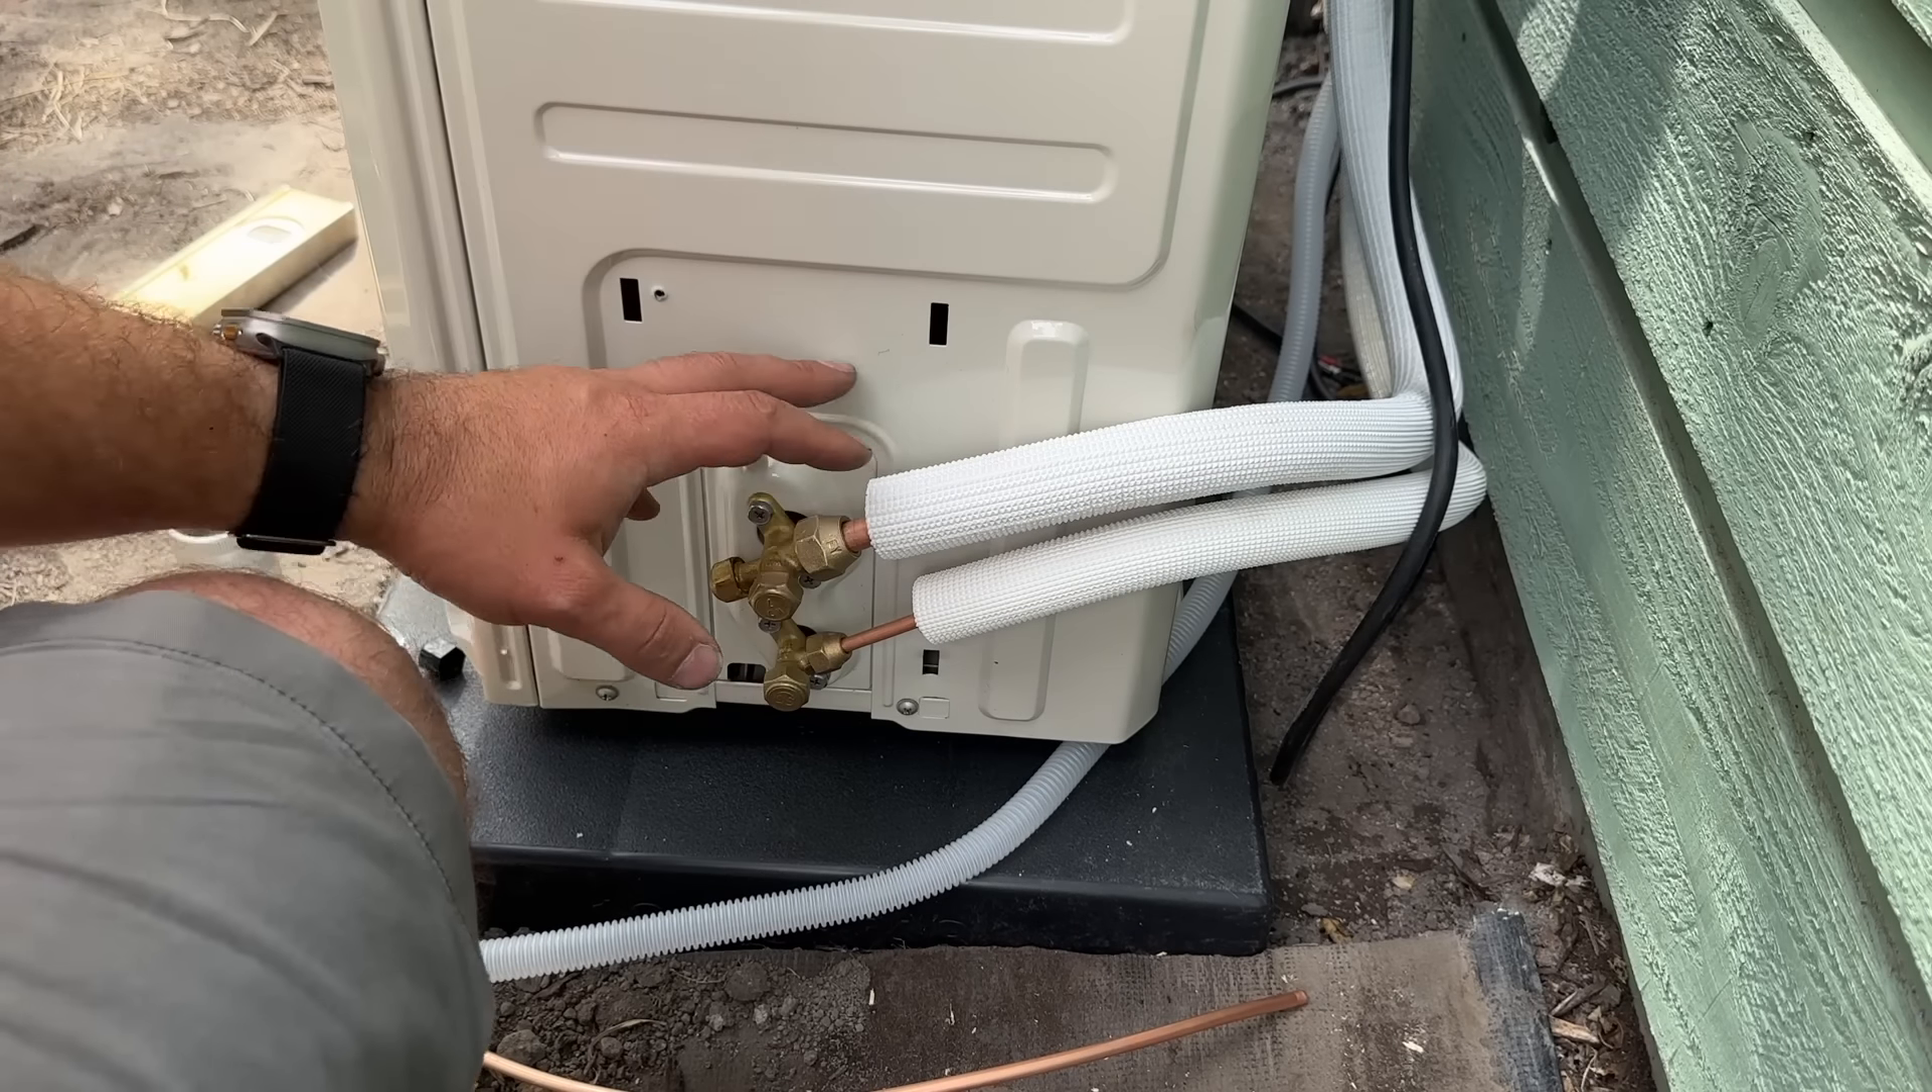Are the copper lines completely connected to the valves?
Yes.